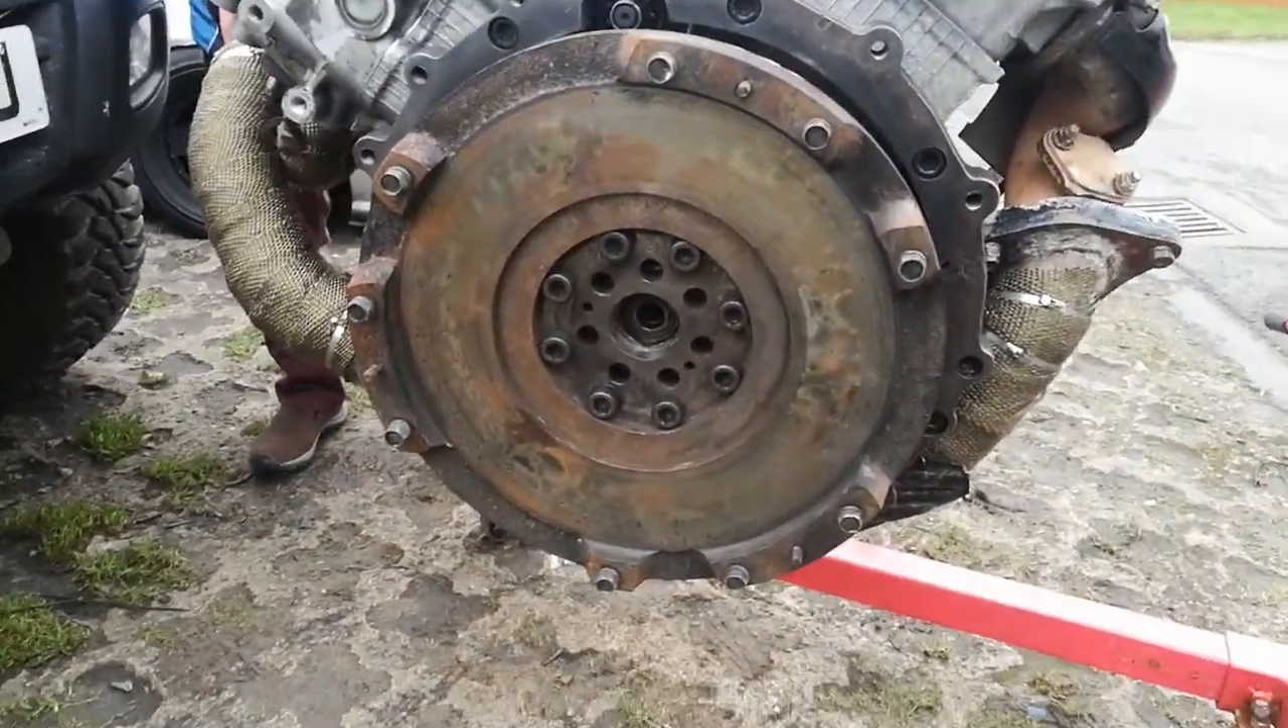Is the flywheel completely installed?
Yes.